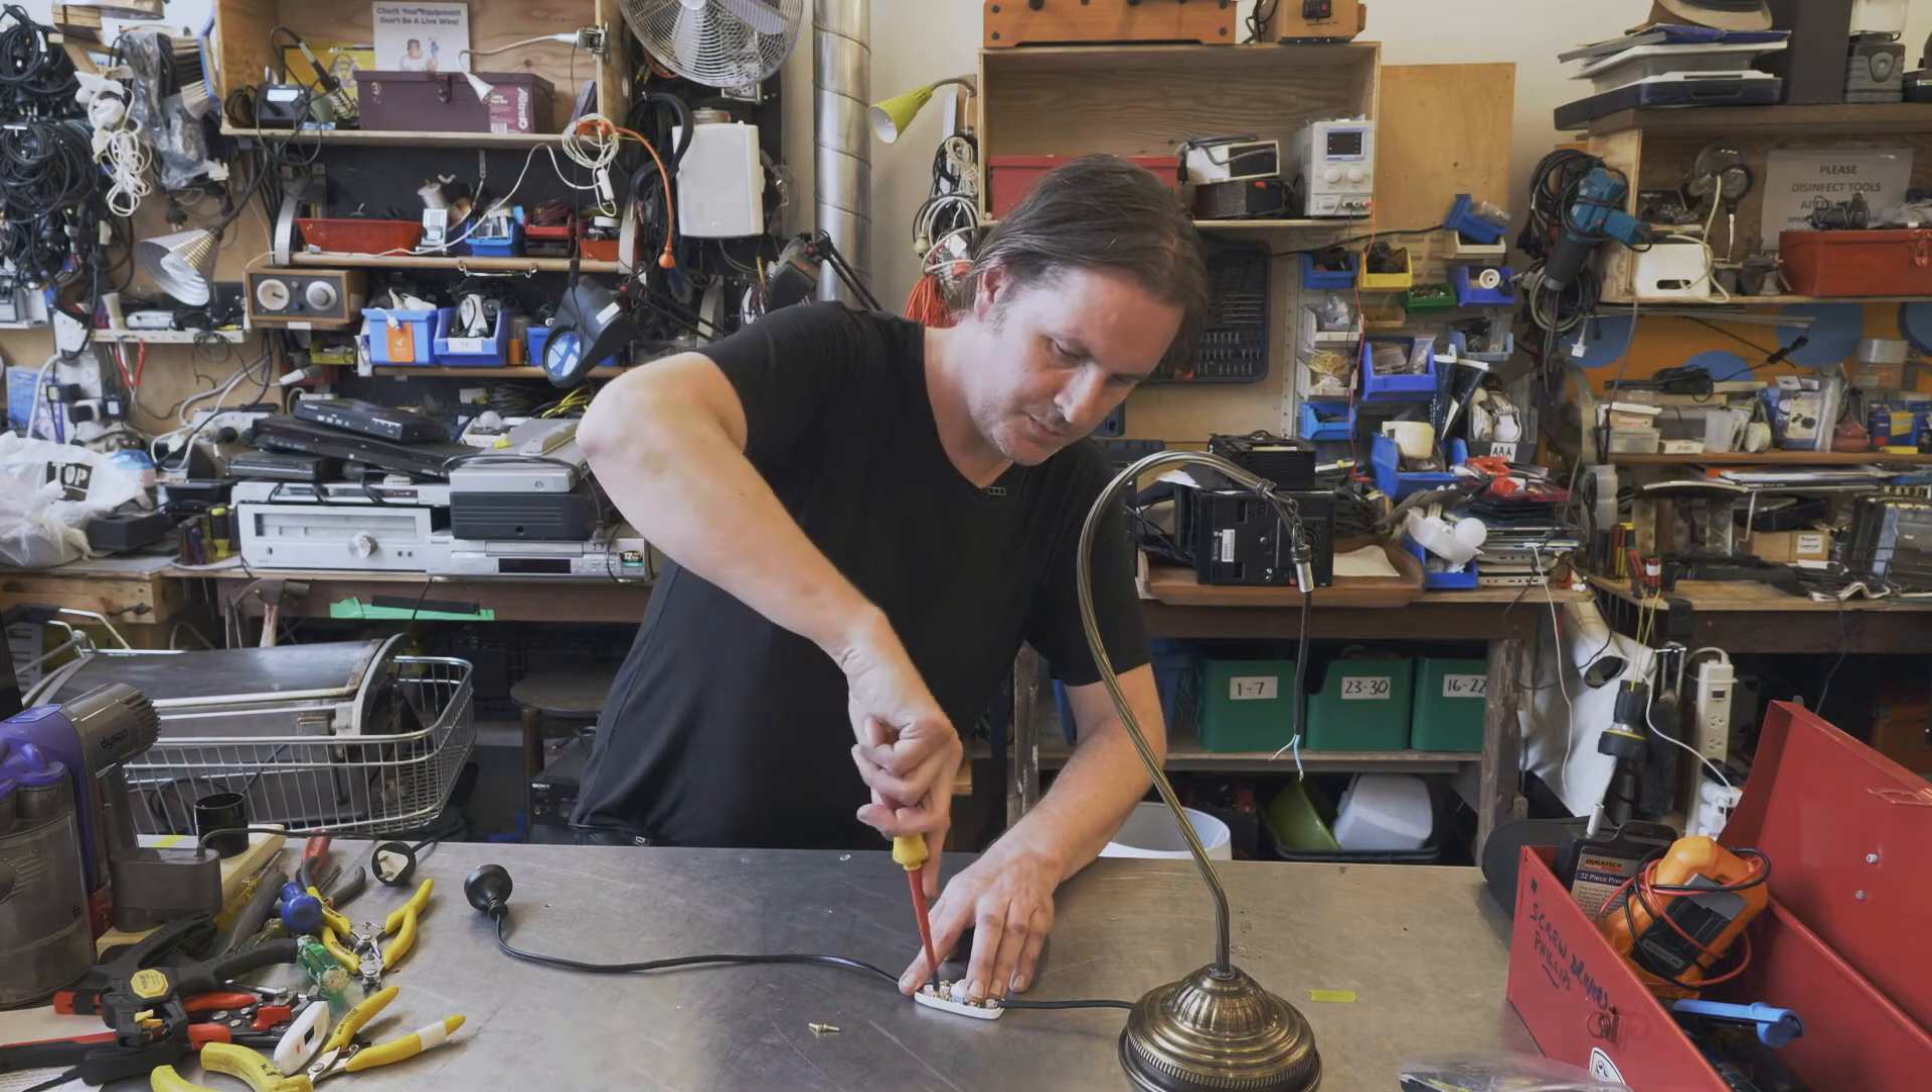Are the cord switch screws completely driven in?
No.